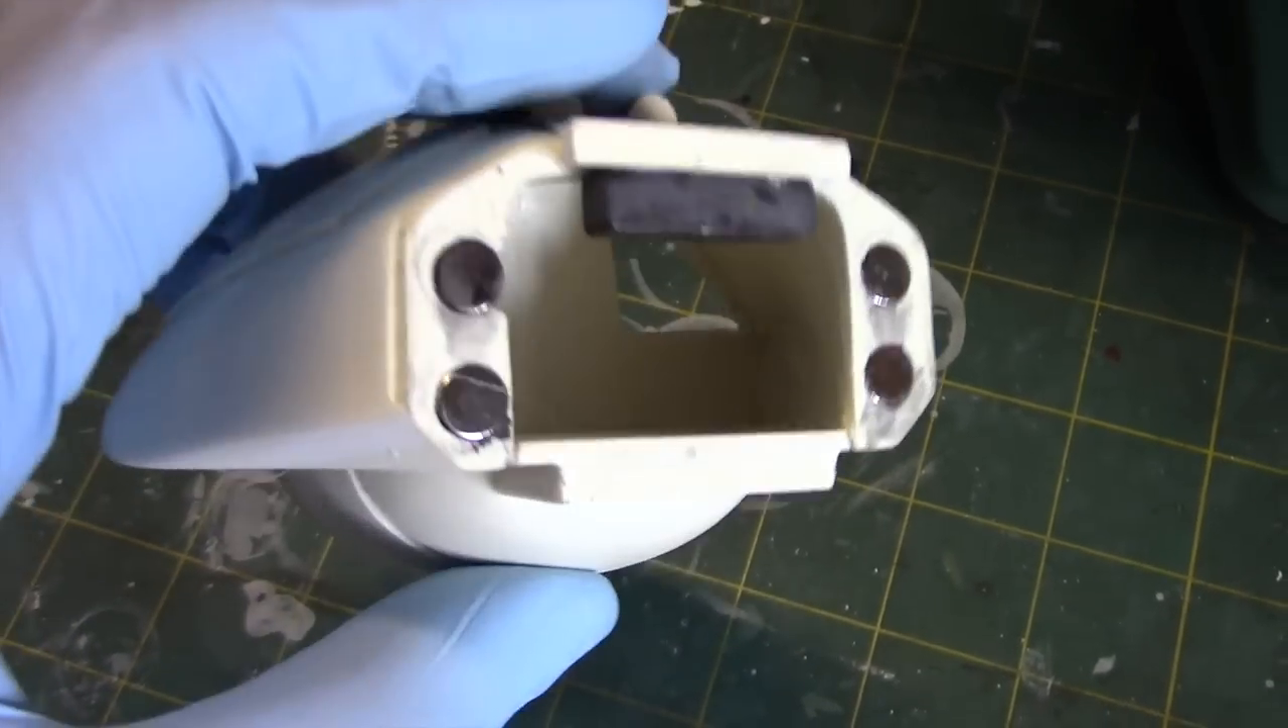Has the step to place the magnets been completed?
Yes.